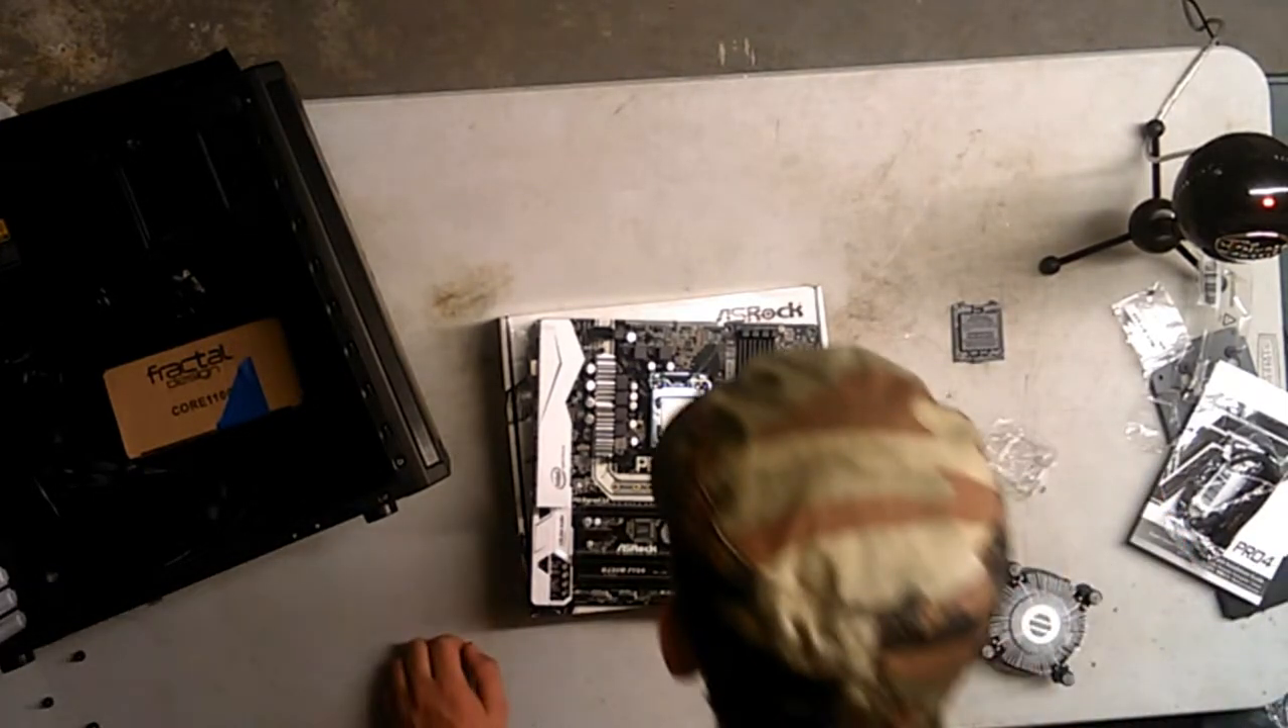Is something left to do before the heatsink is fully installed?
Yes.